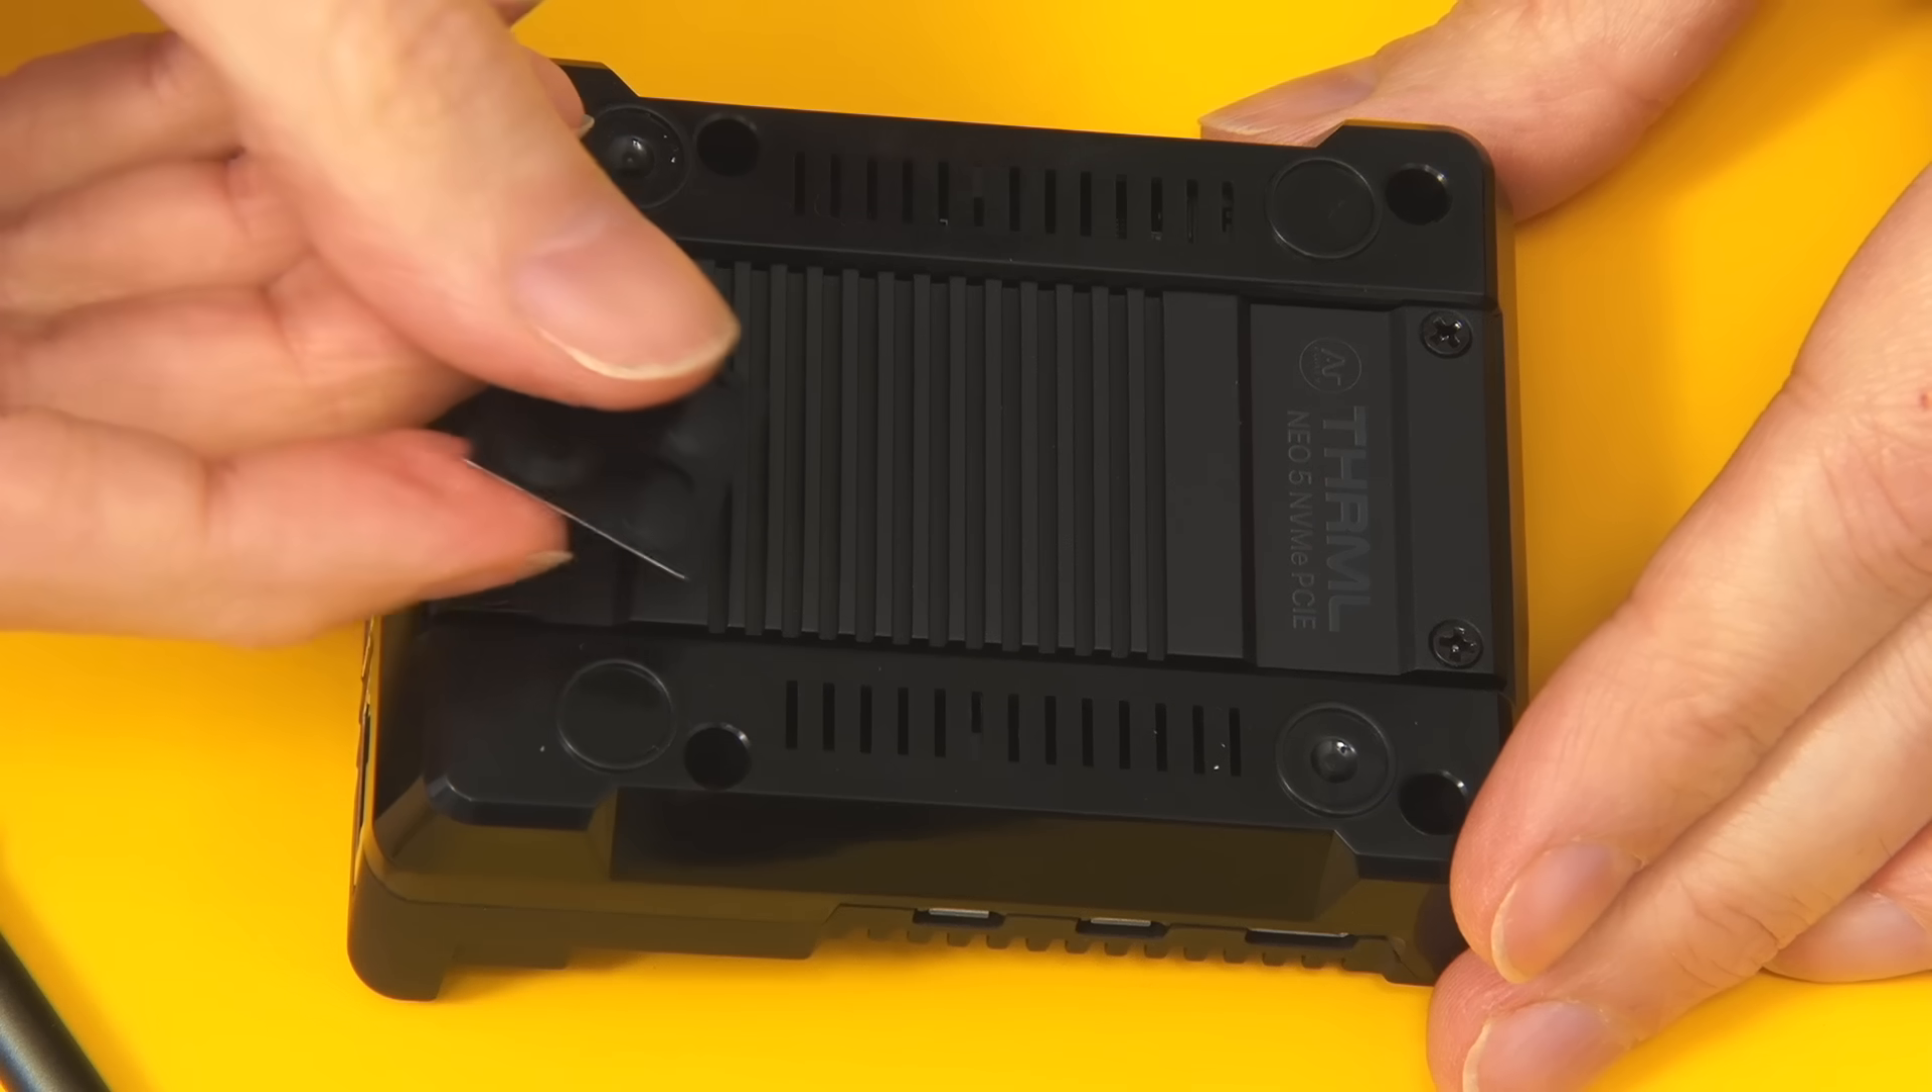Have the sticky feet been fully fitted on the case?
No.